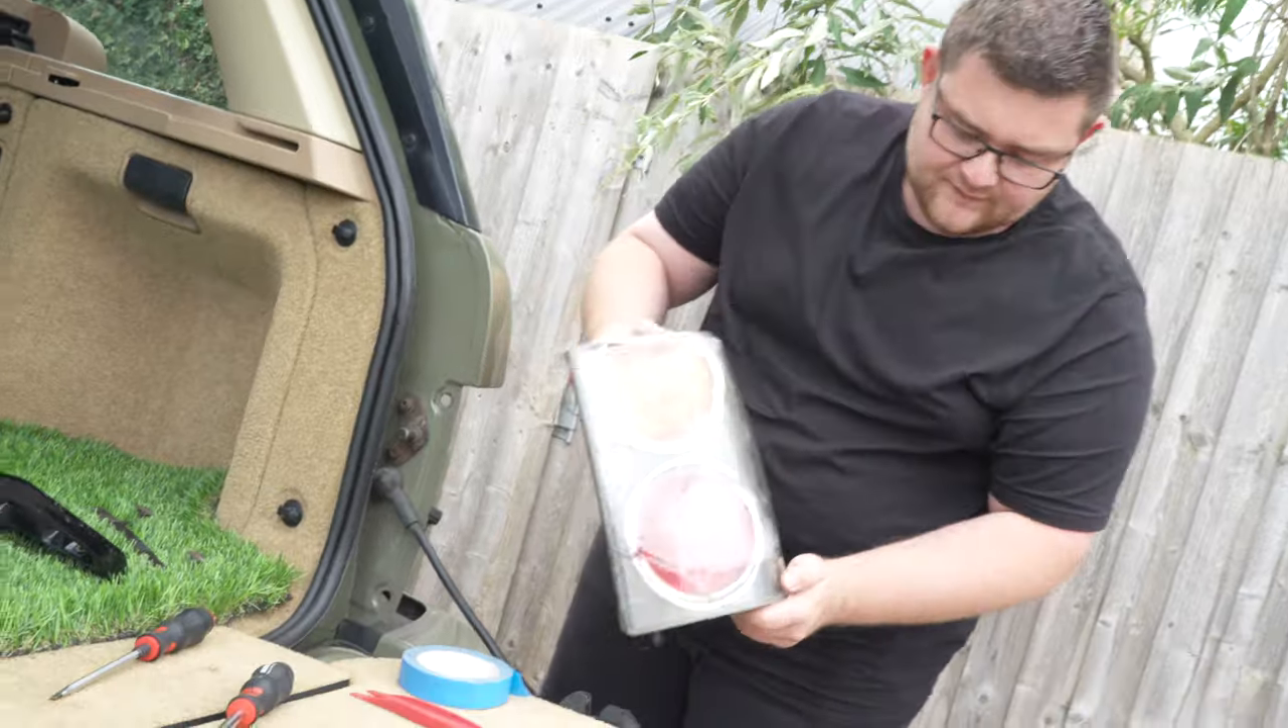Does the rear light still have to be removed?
No.